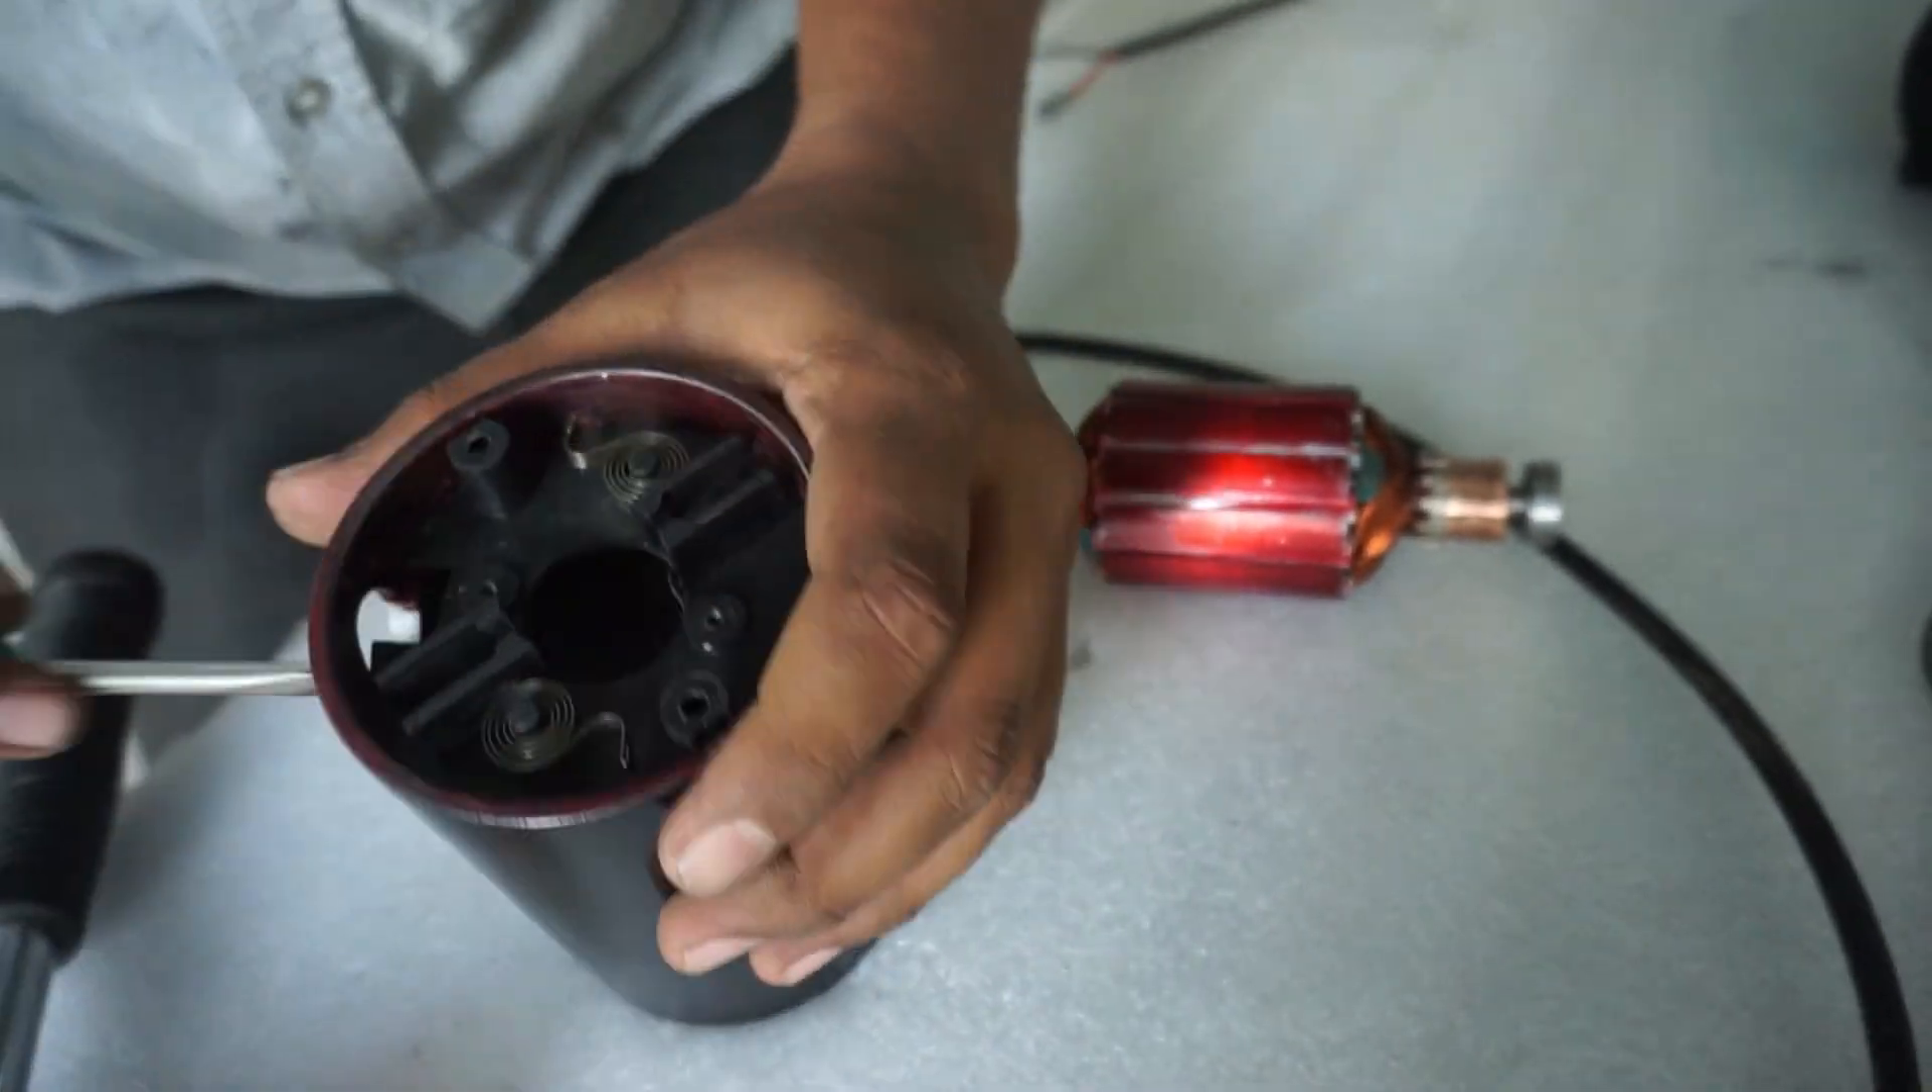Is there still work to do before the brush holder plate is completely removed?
Yes.